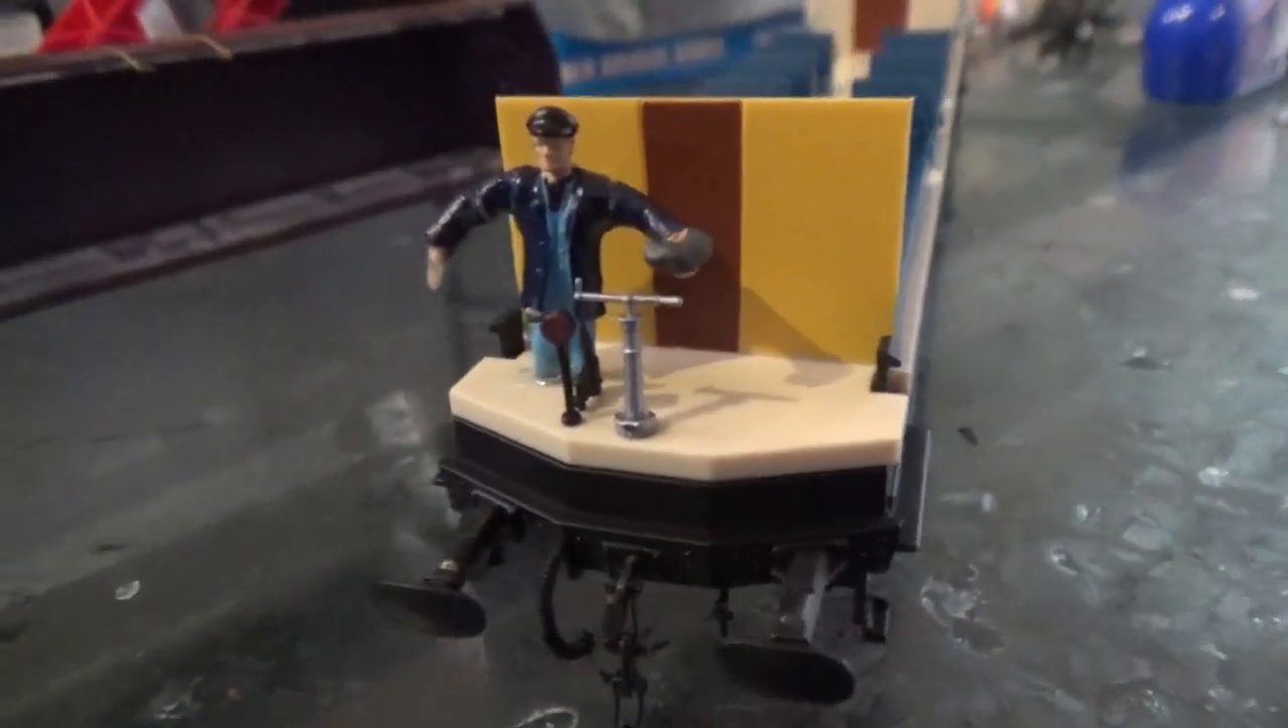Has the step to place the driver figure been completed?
Yes.